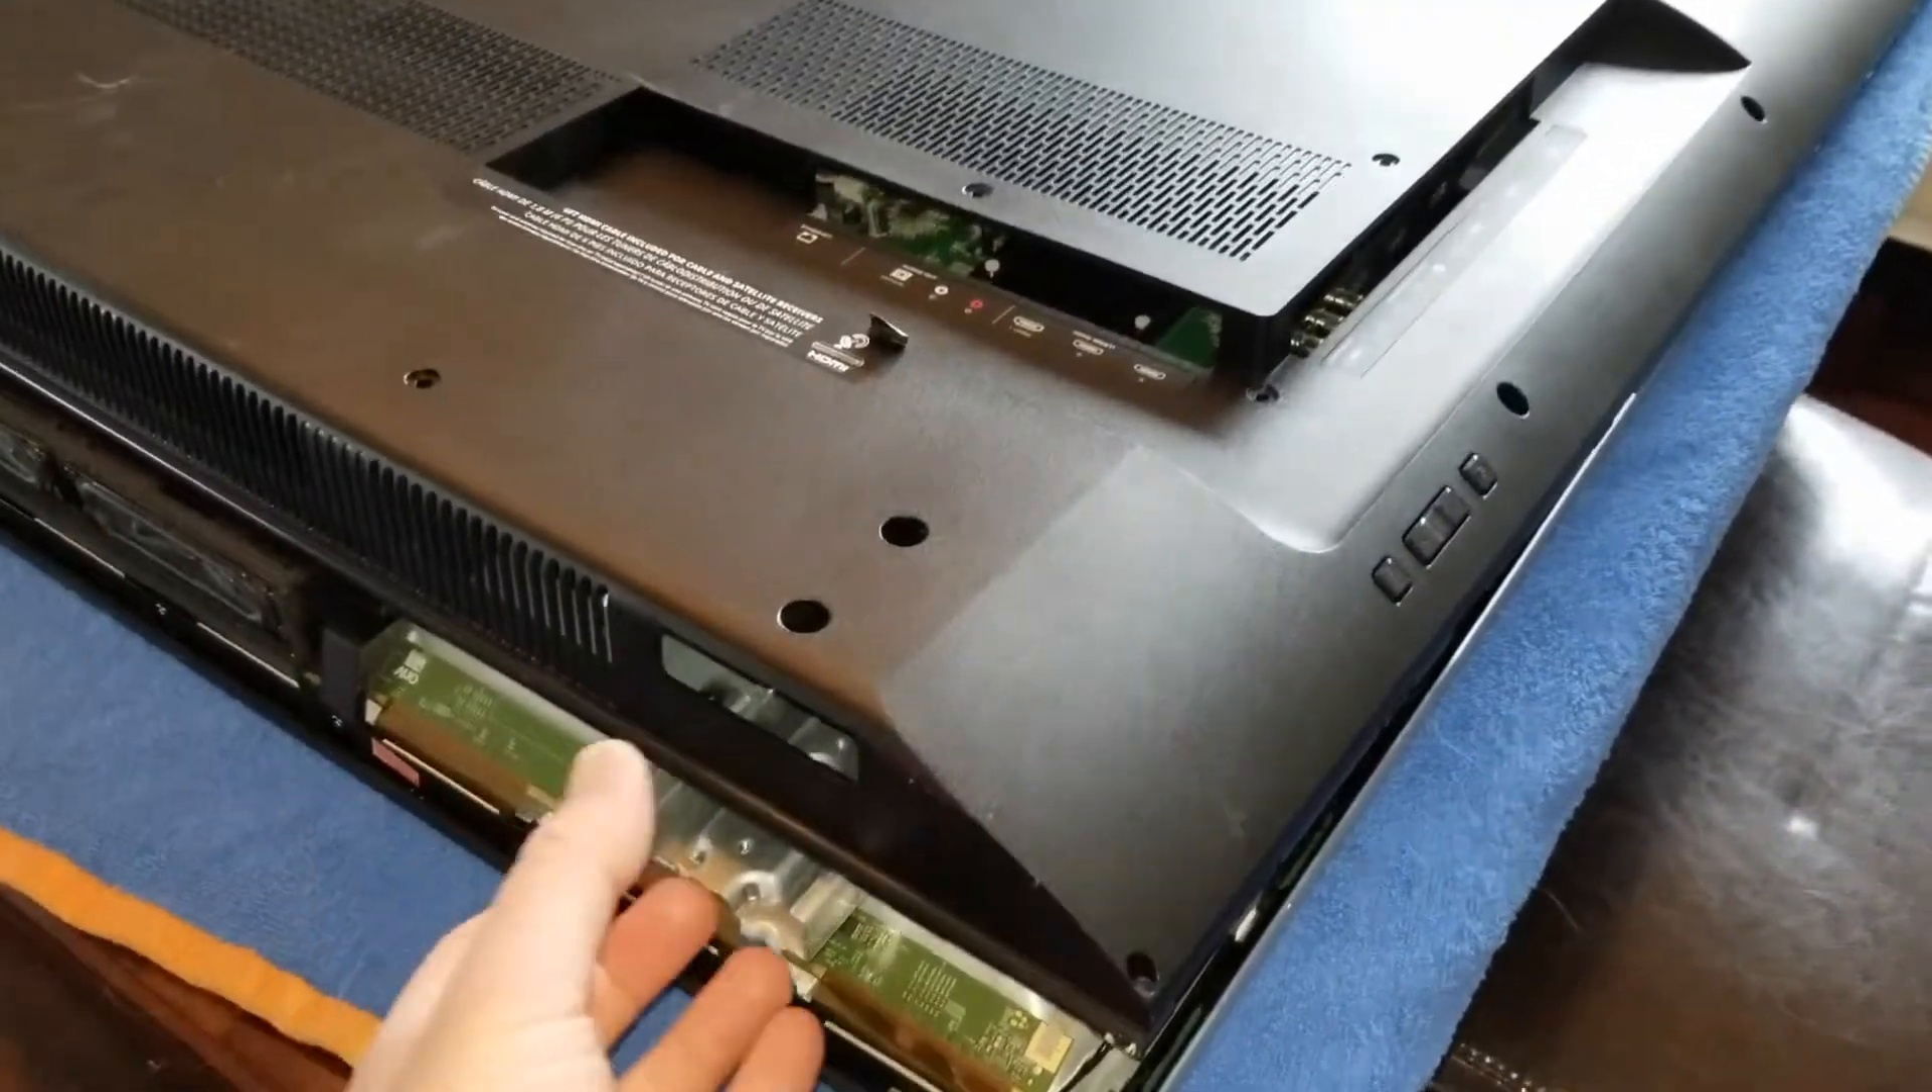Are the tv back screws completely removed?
Yes.